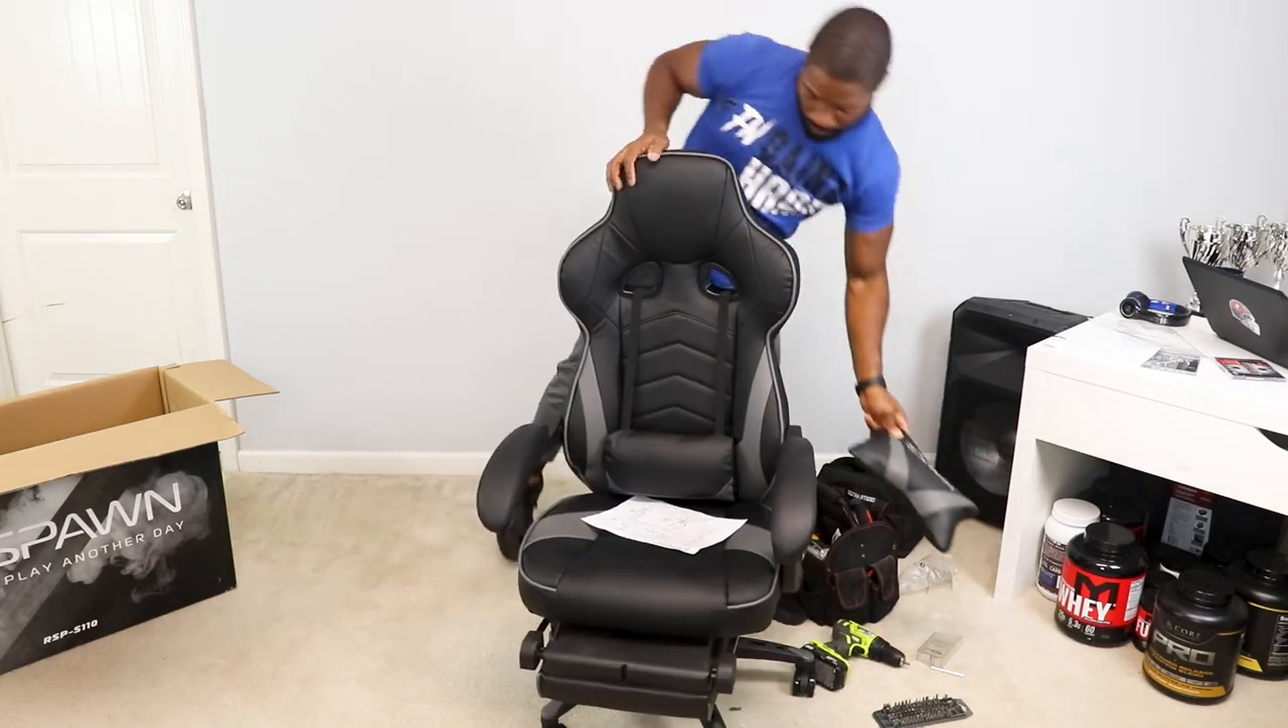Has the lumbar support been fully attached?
Yes.